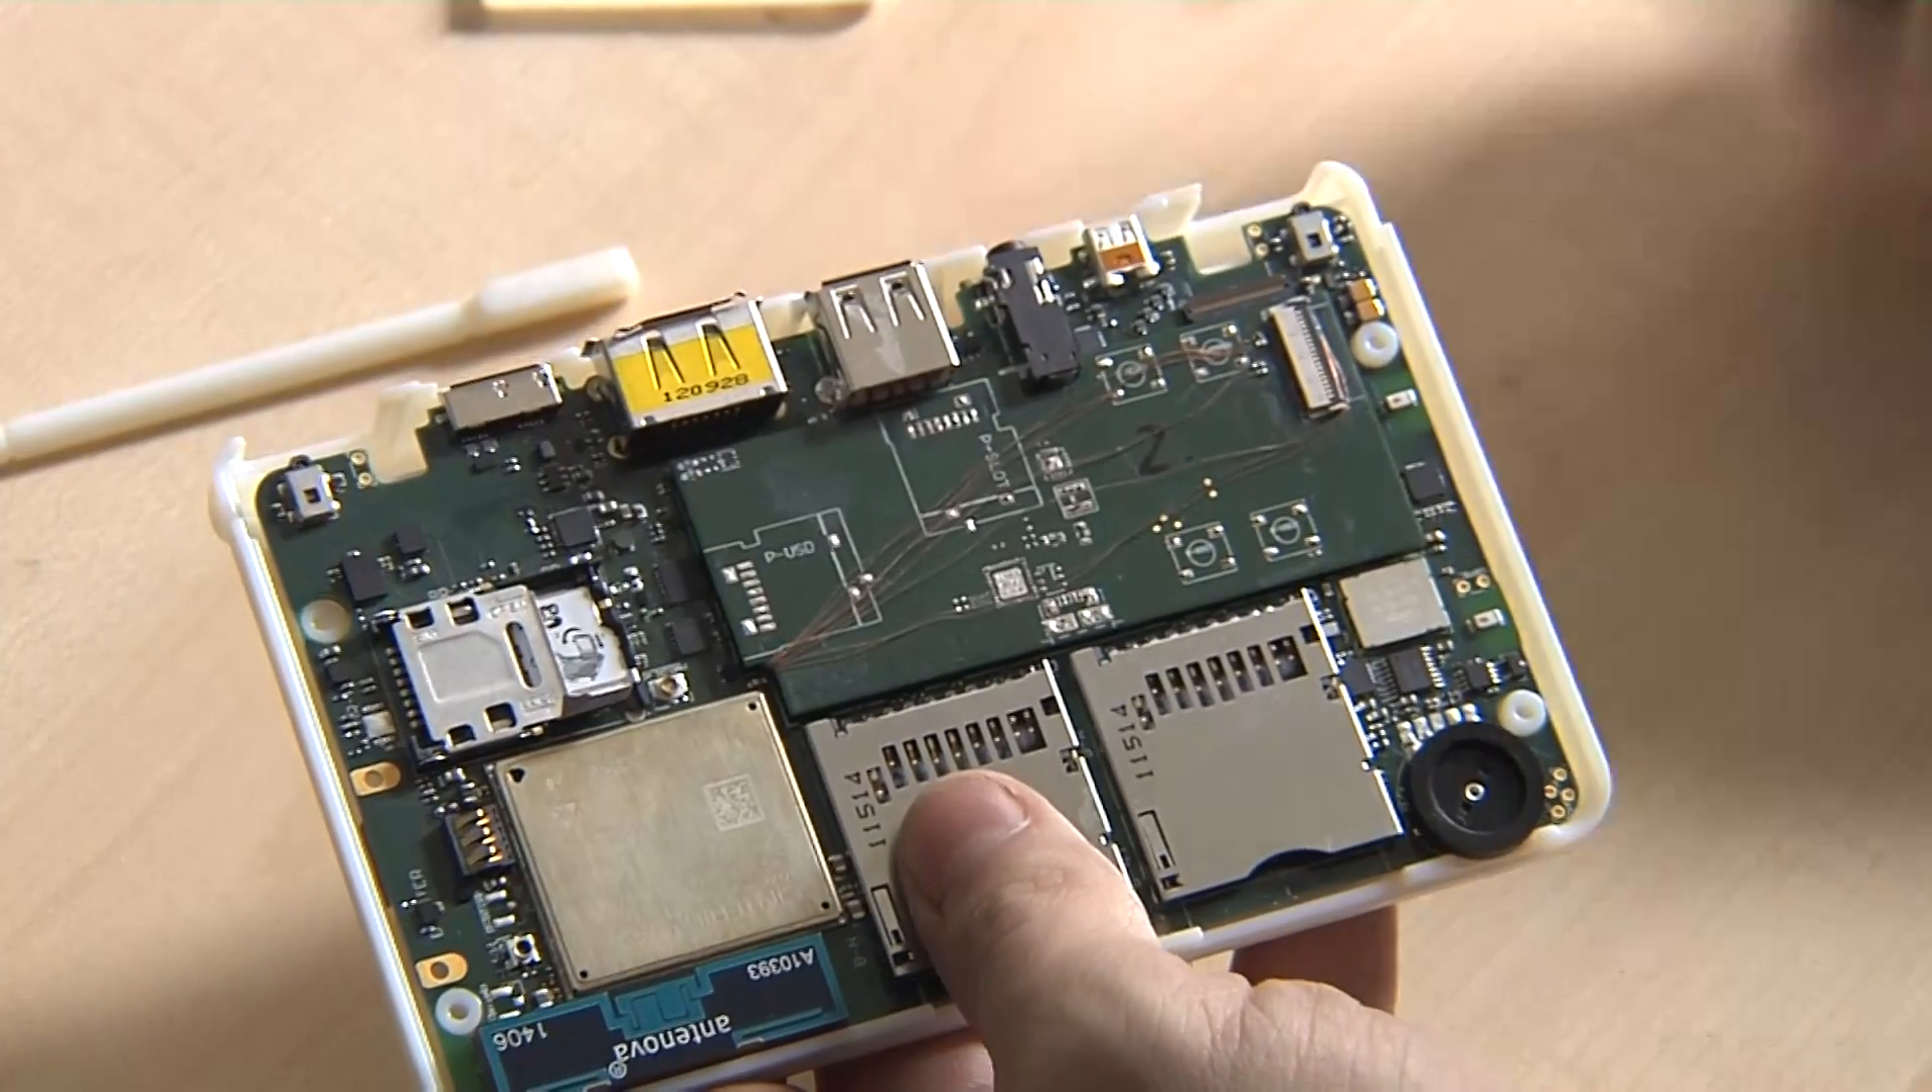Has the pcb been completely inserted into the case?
Yes.